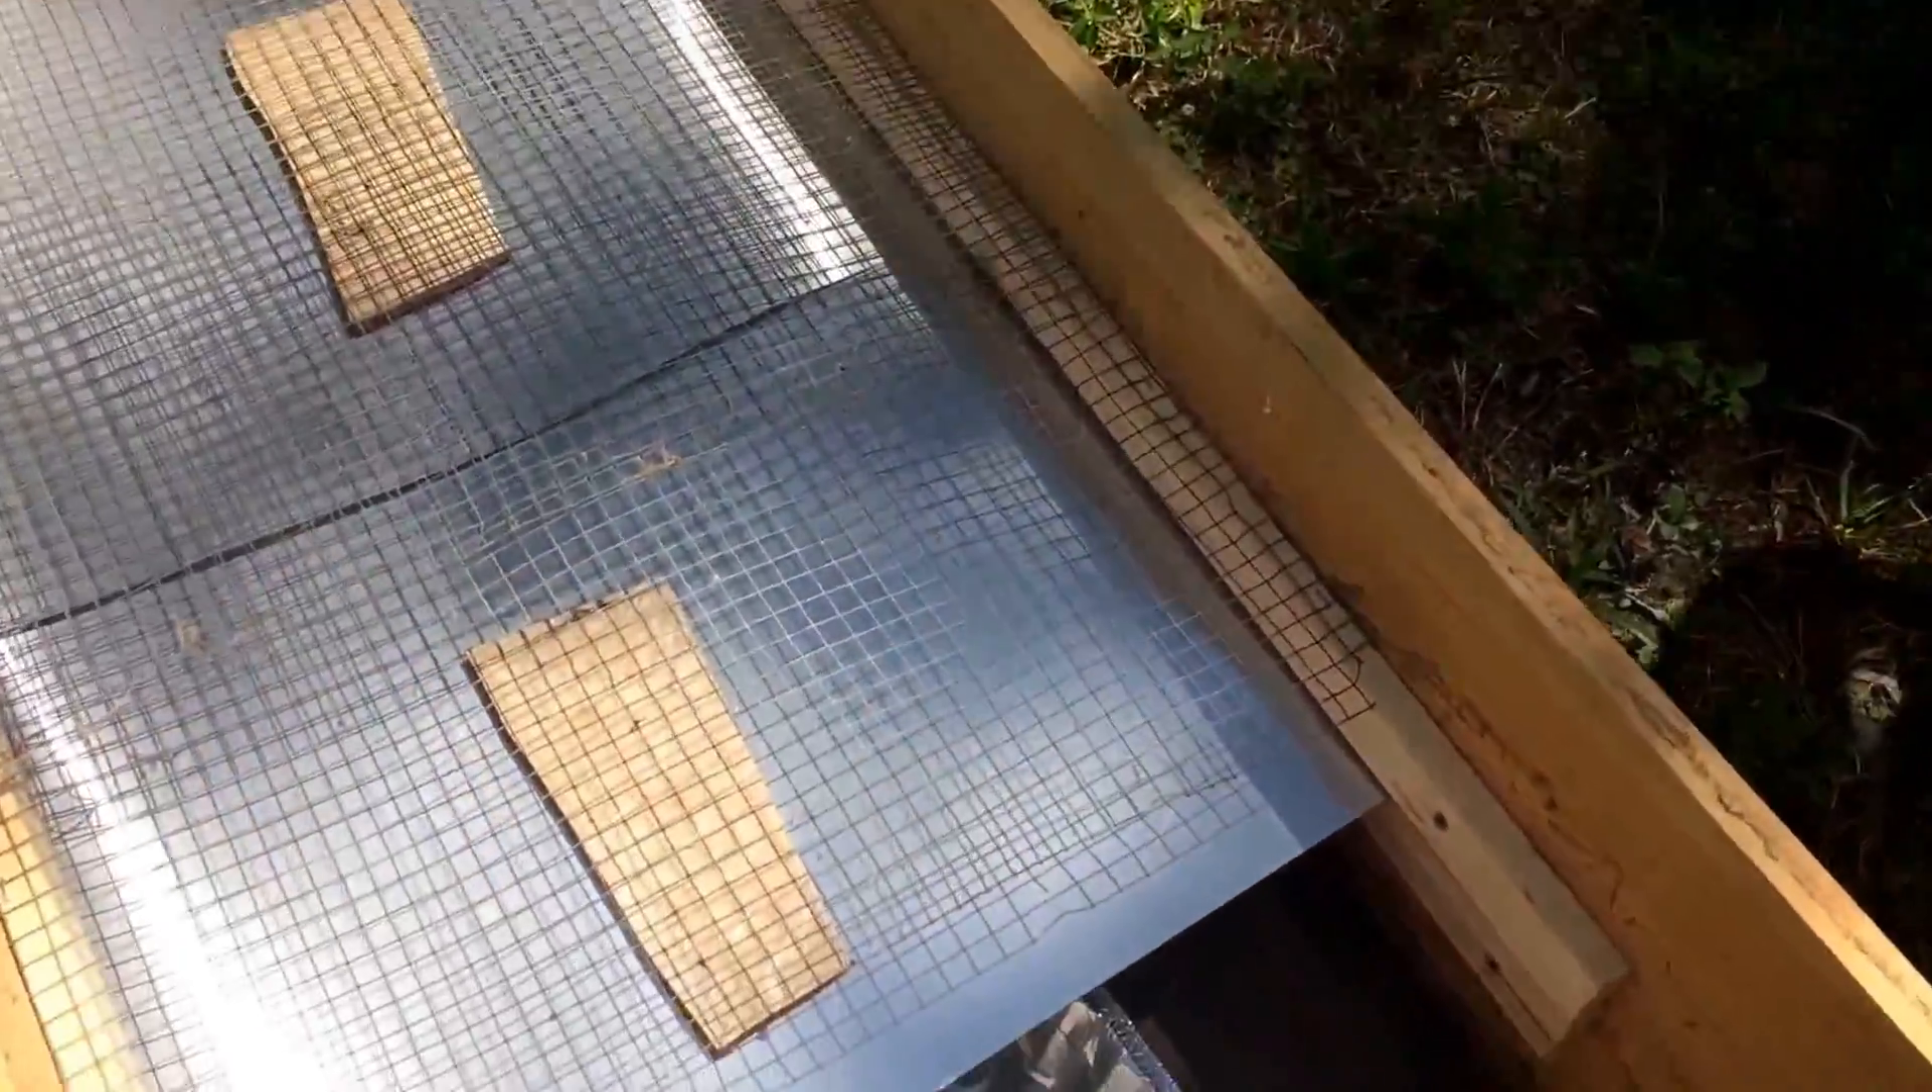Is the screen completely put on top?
Yes.